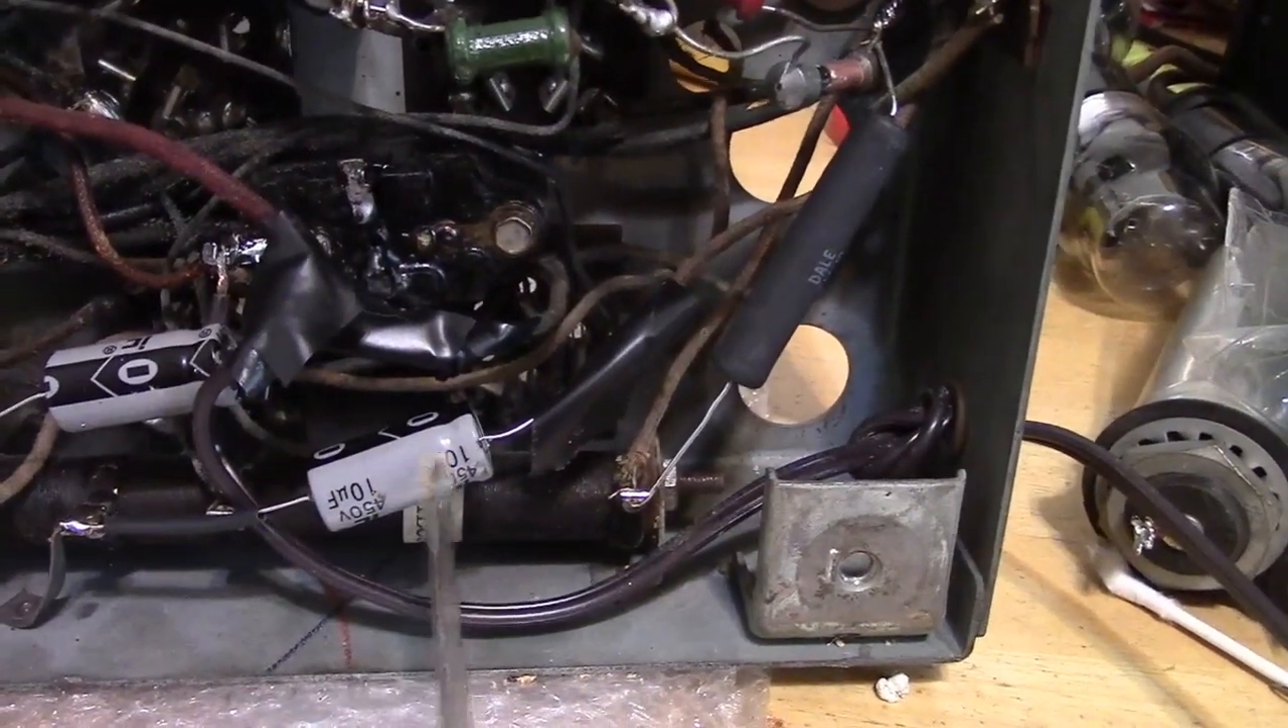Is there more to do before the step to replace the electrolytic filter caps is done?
No.